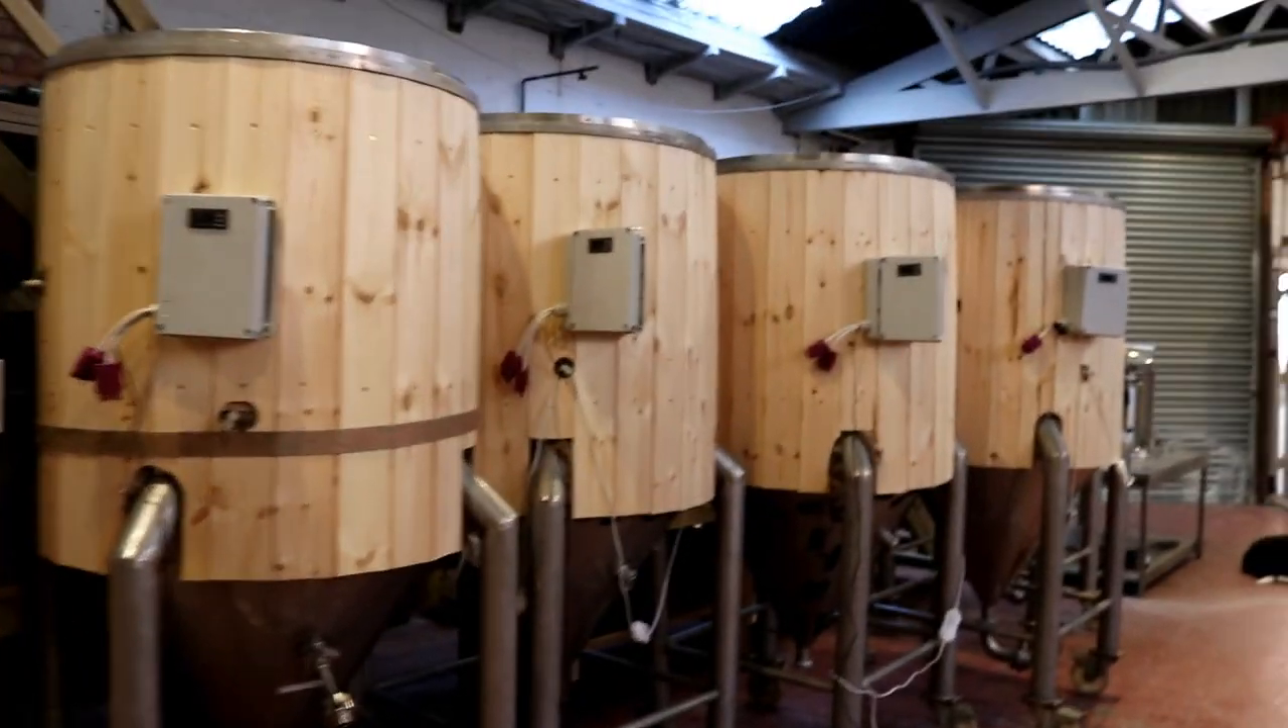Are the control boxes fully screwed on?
Yes.